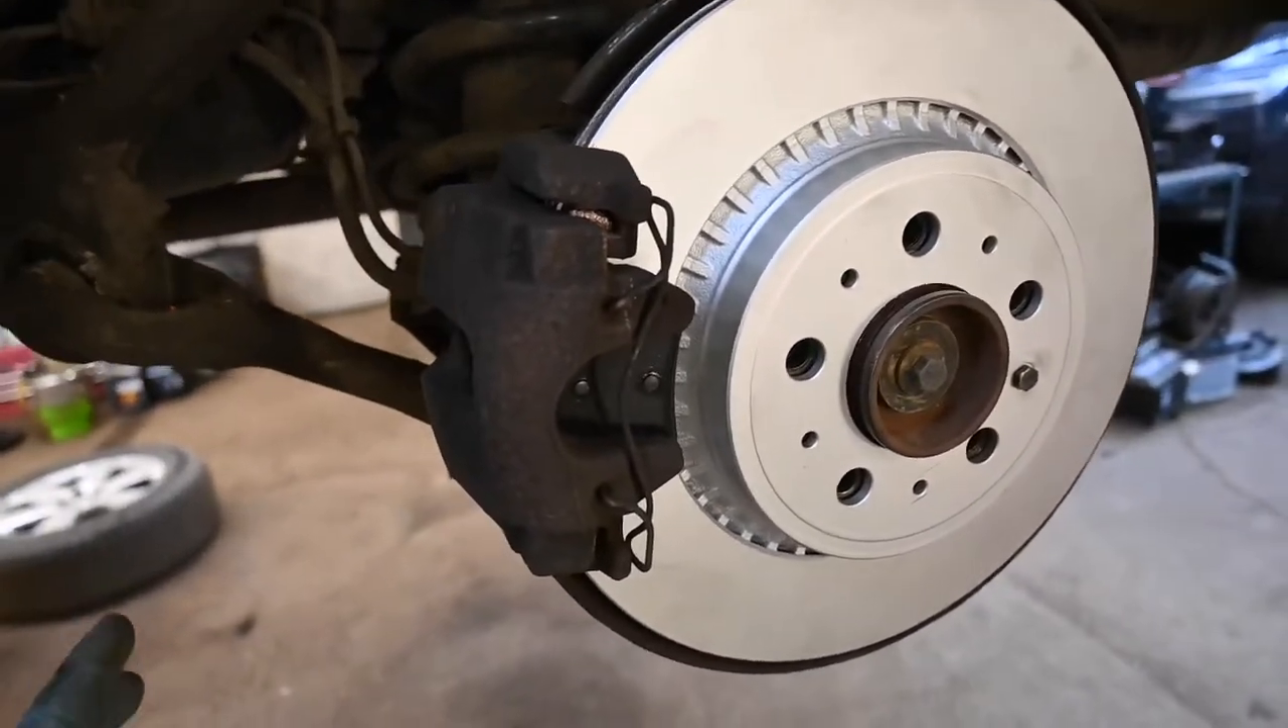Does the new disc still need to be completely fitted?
No.